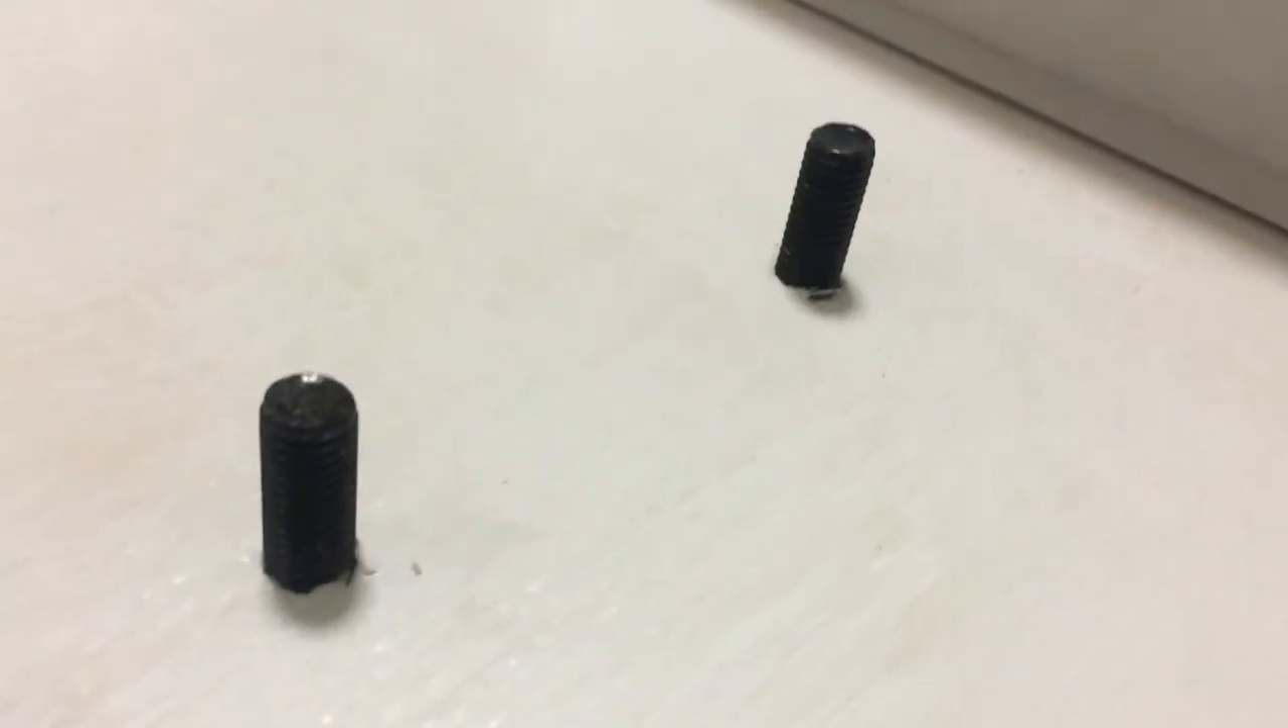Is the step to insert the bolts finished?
Yes.